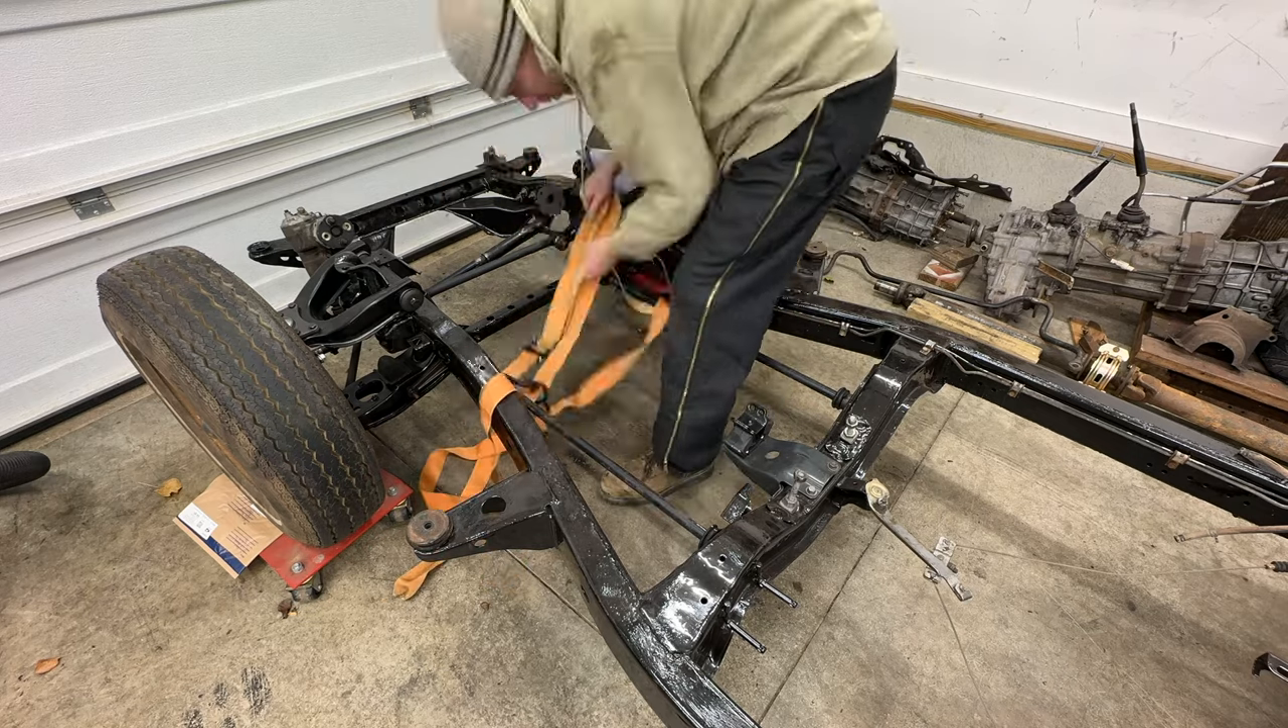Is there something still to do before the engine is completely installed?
Yes.